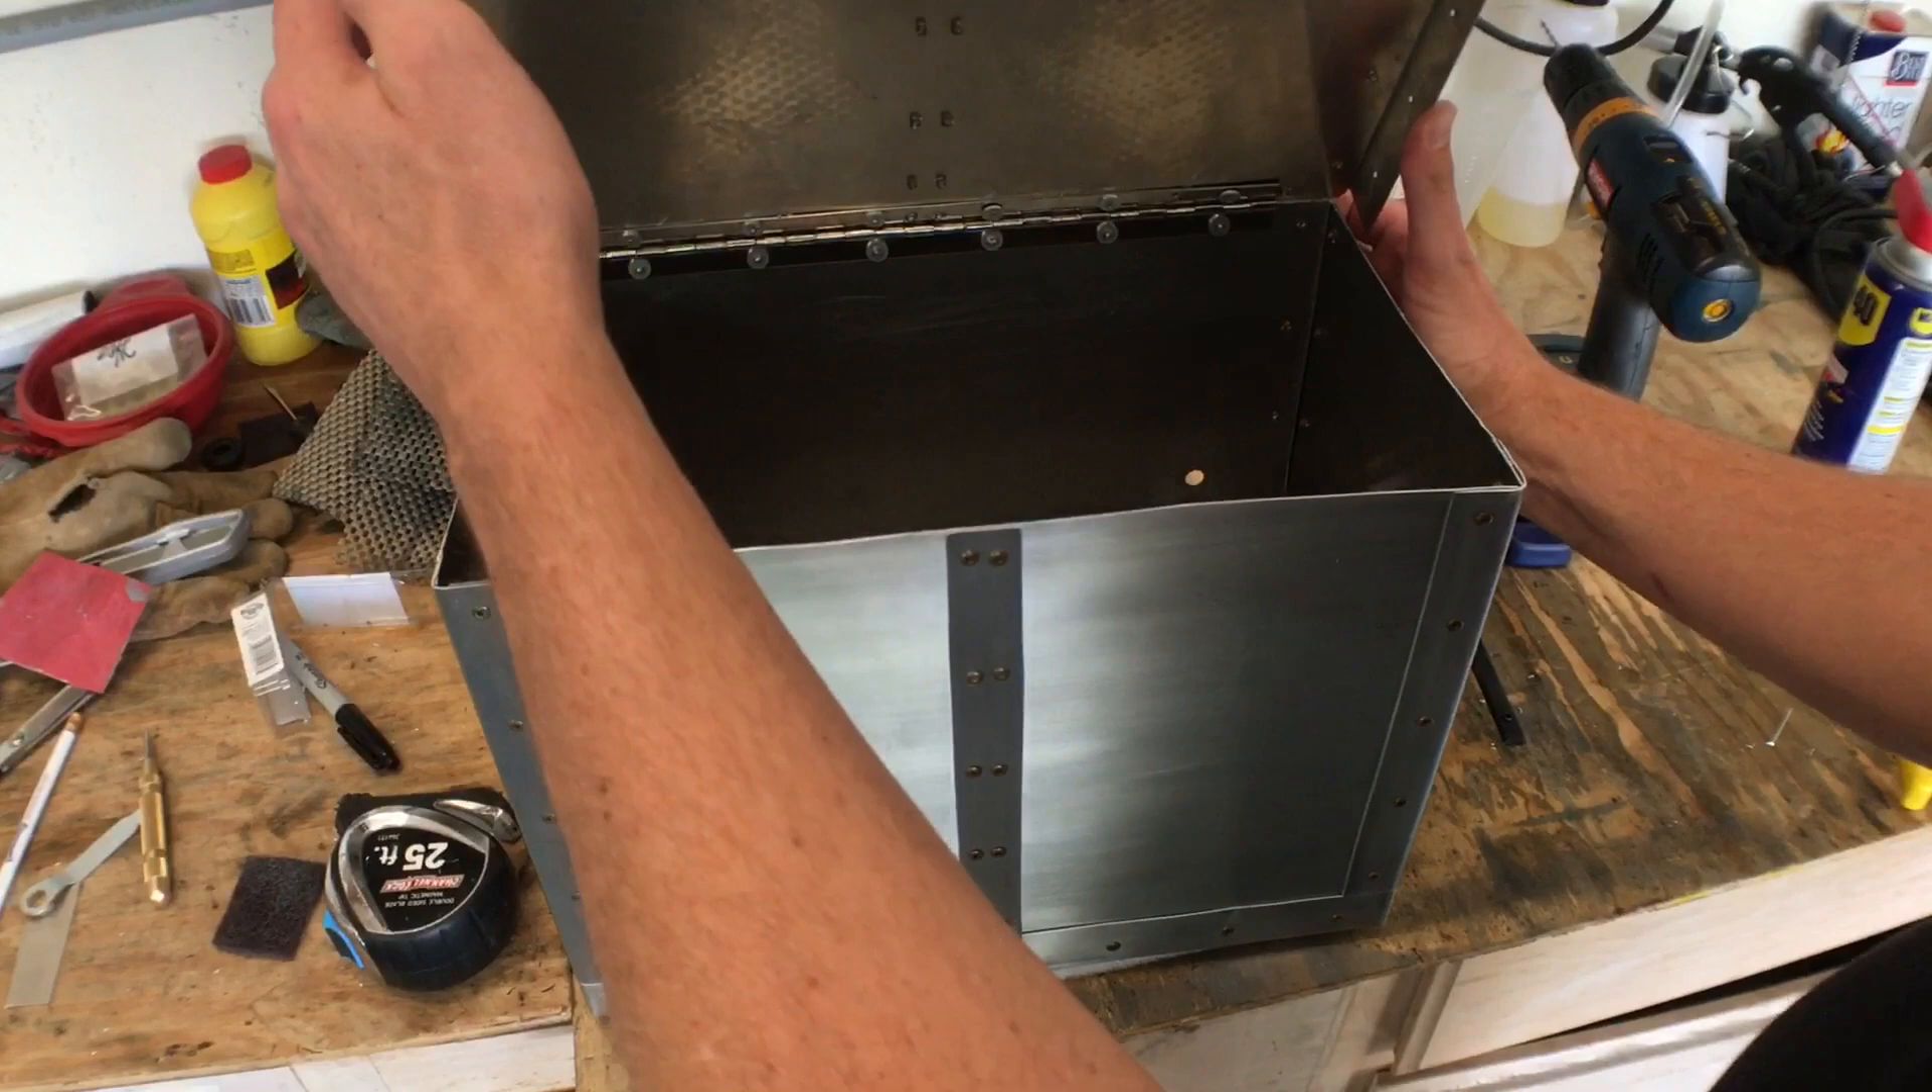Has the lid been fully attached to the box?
Yes.